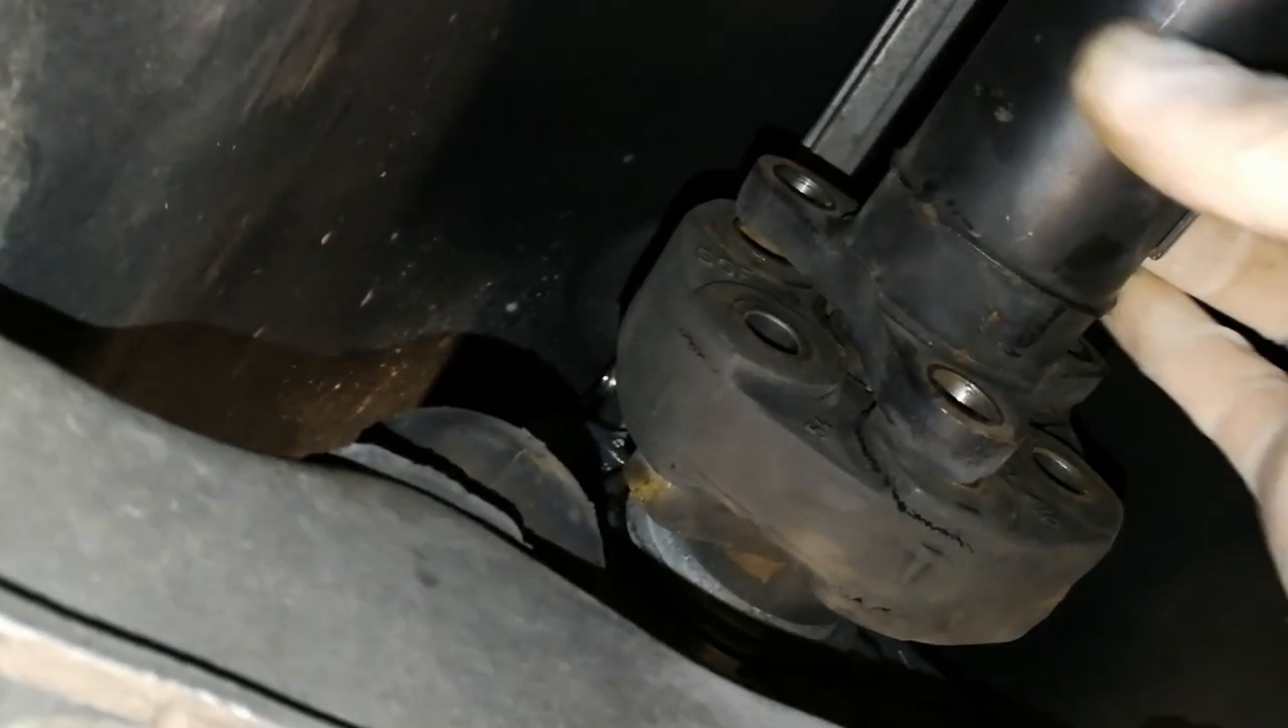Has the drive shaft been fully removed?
No.